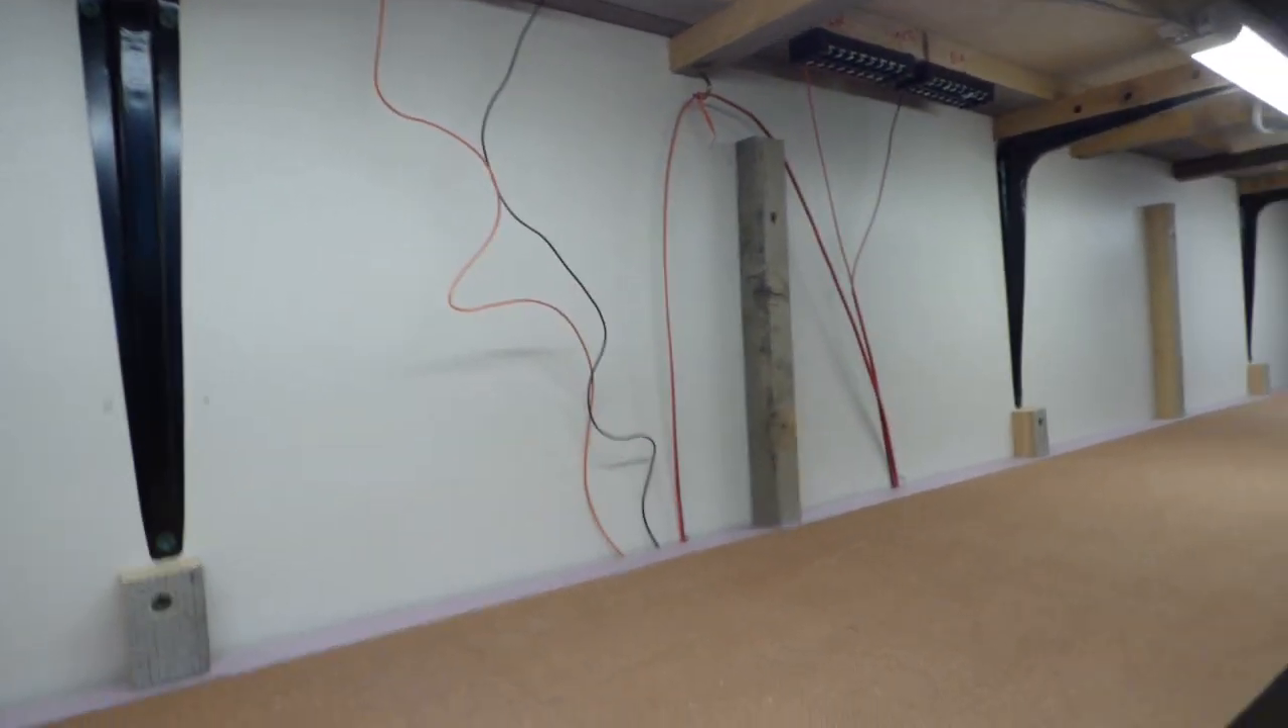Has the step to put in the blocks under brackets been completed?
Yes.